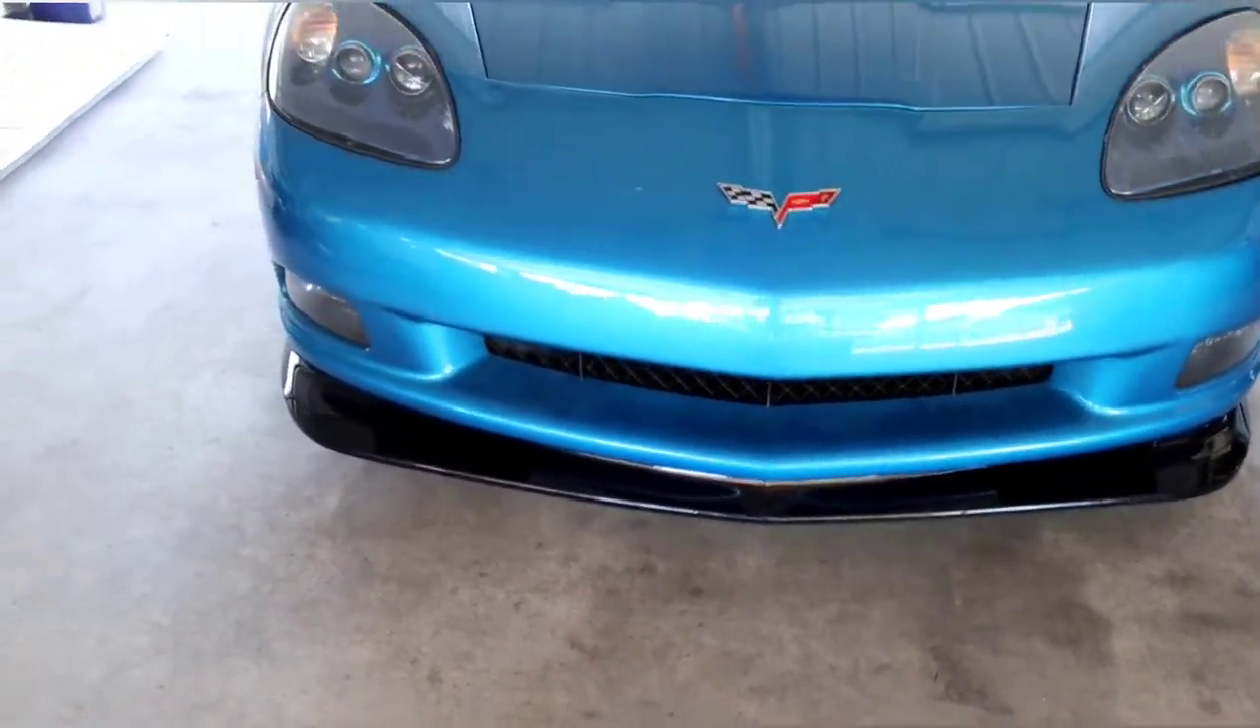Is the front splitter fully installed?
Yes.